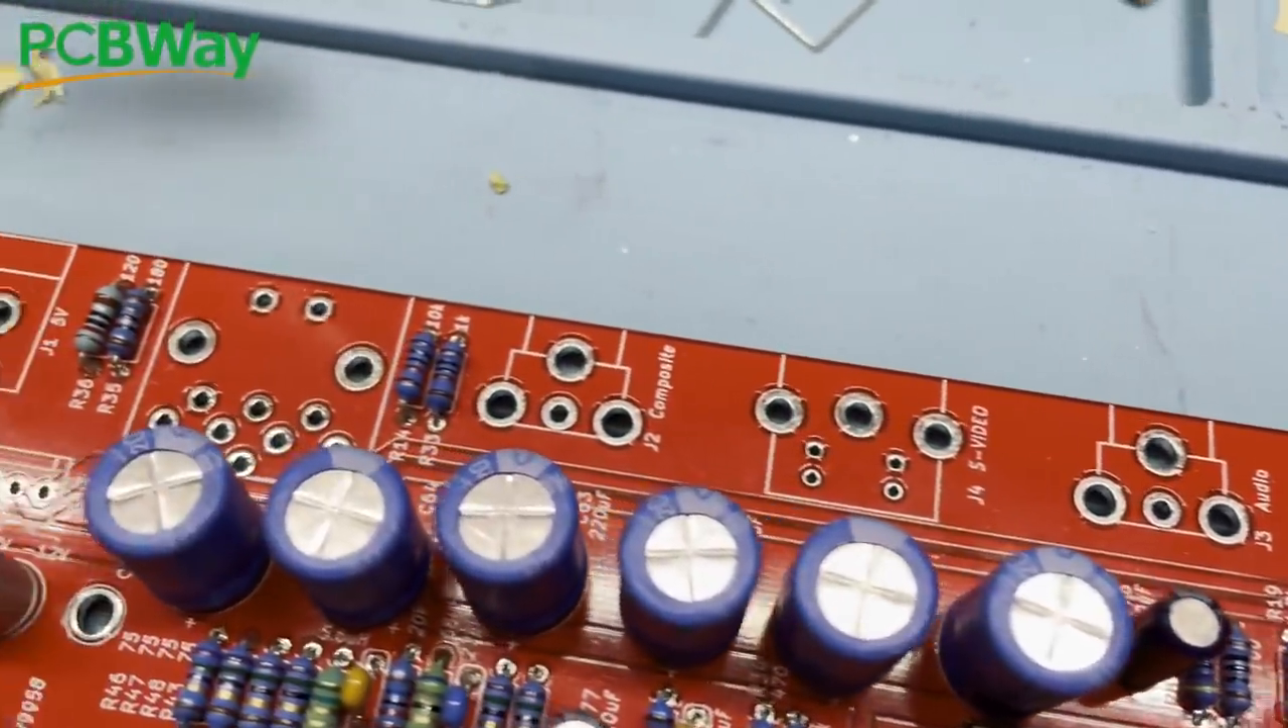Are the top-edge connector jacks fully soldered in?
No.